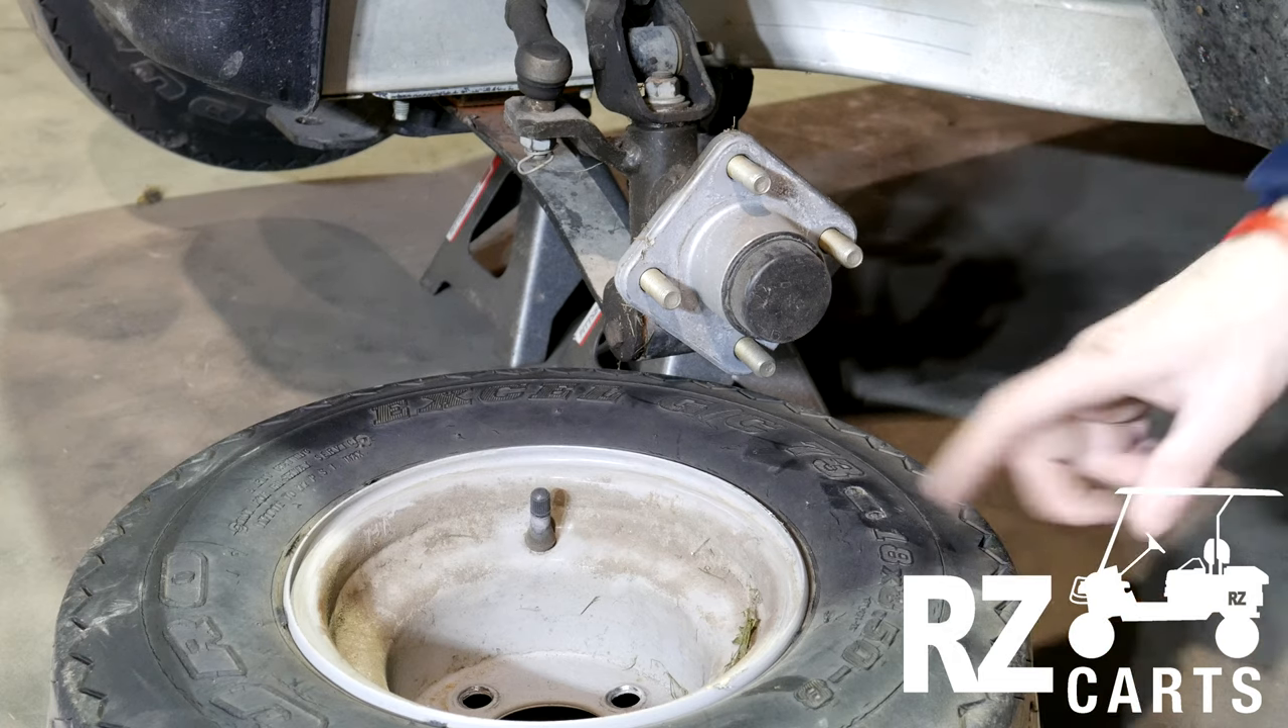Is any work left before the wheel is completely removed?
No.